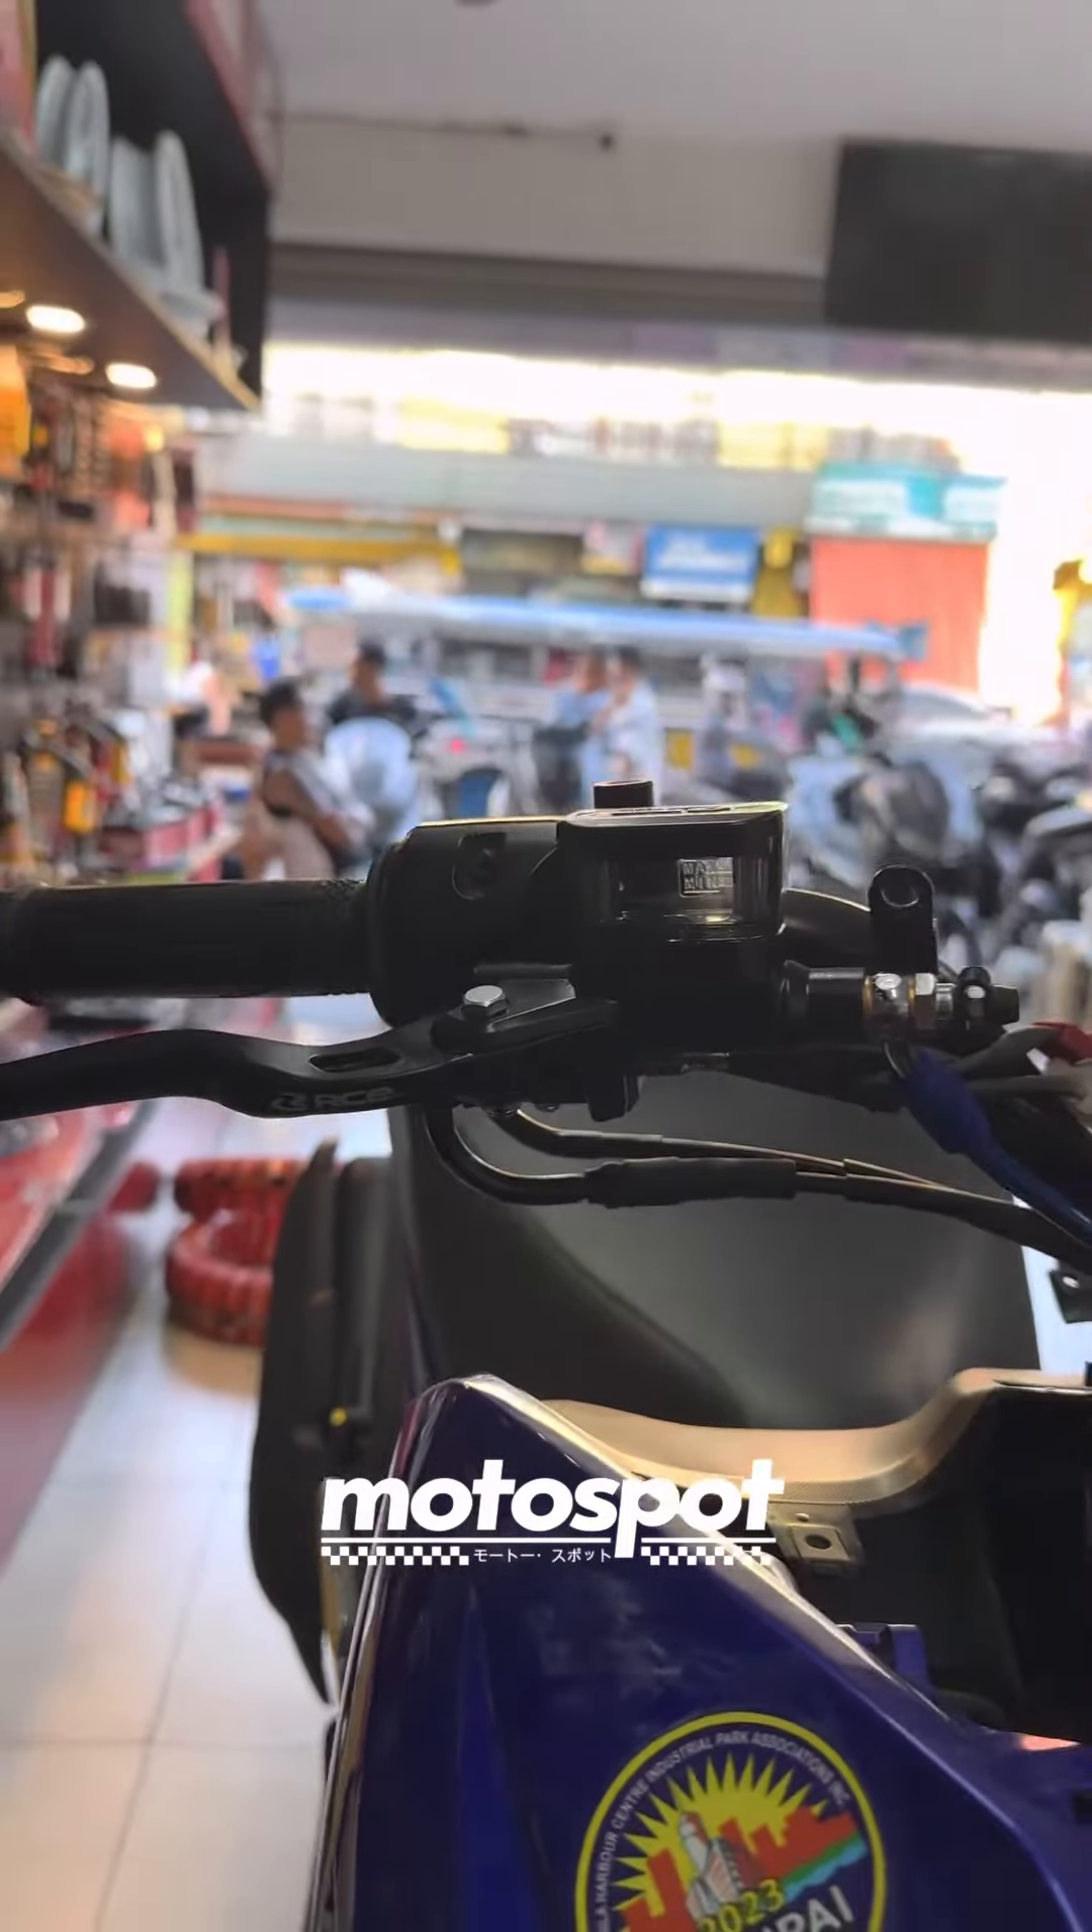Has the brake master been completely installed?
Yes.